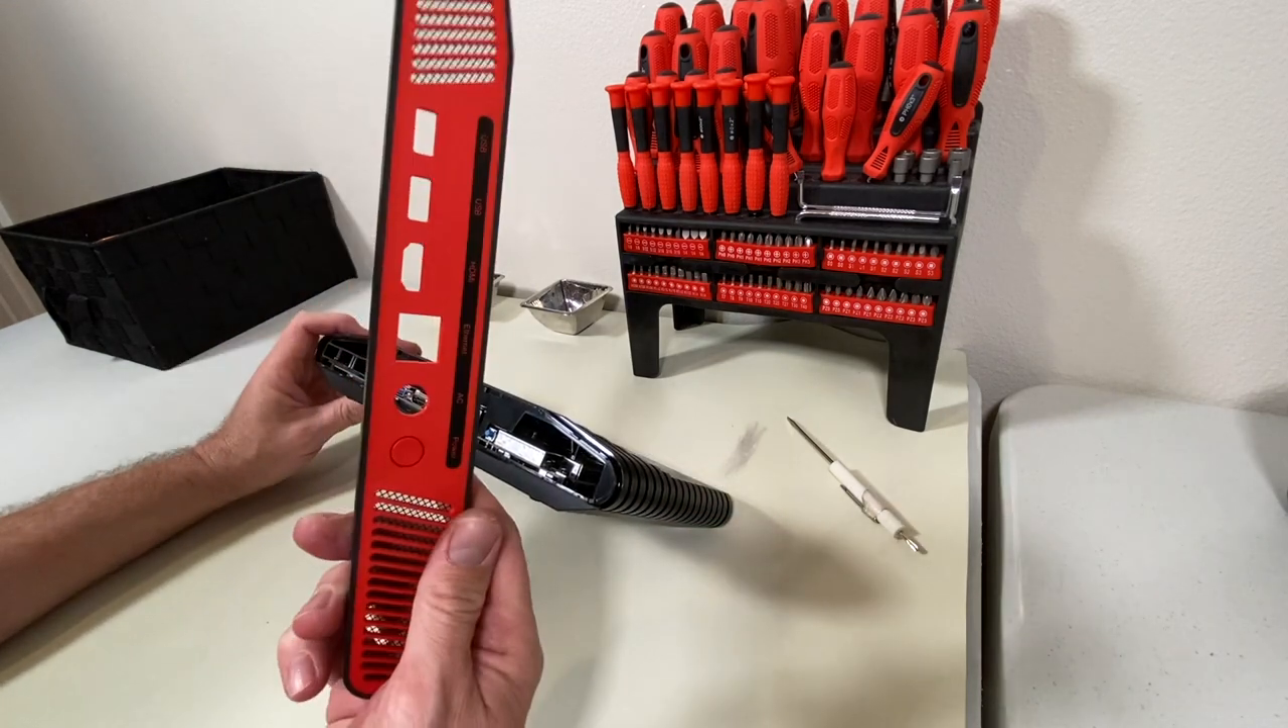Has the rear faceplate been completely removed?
Yes.